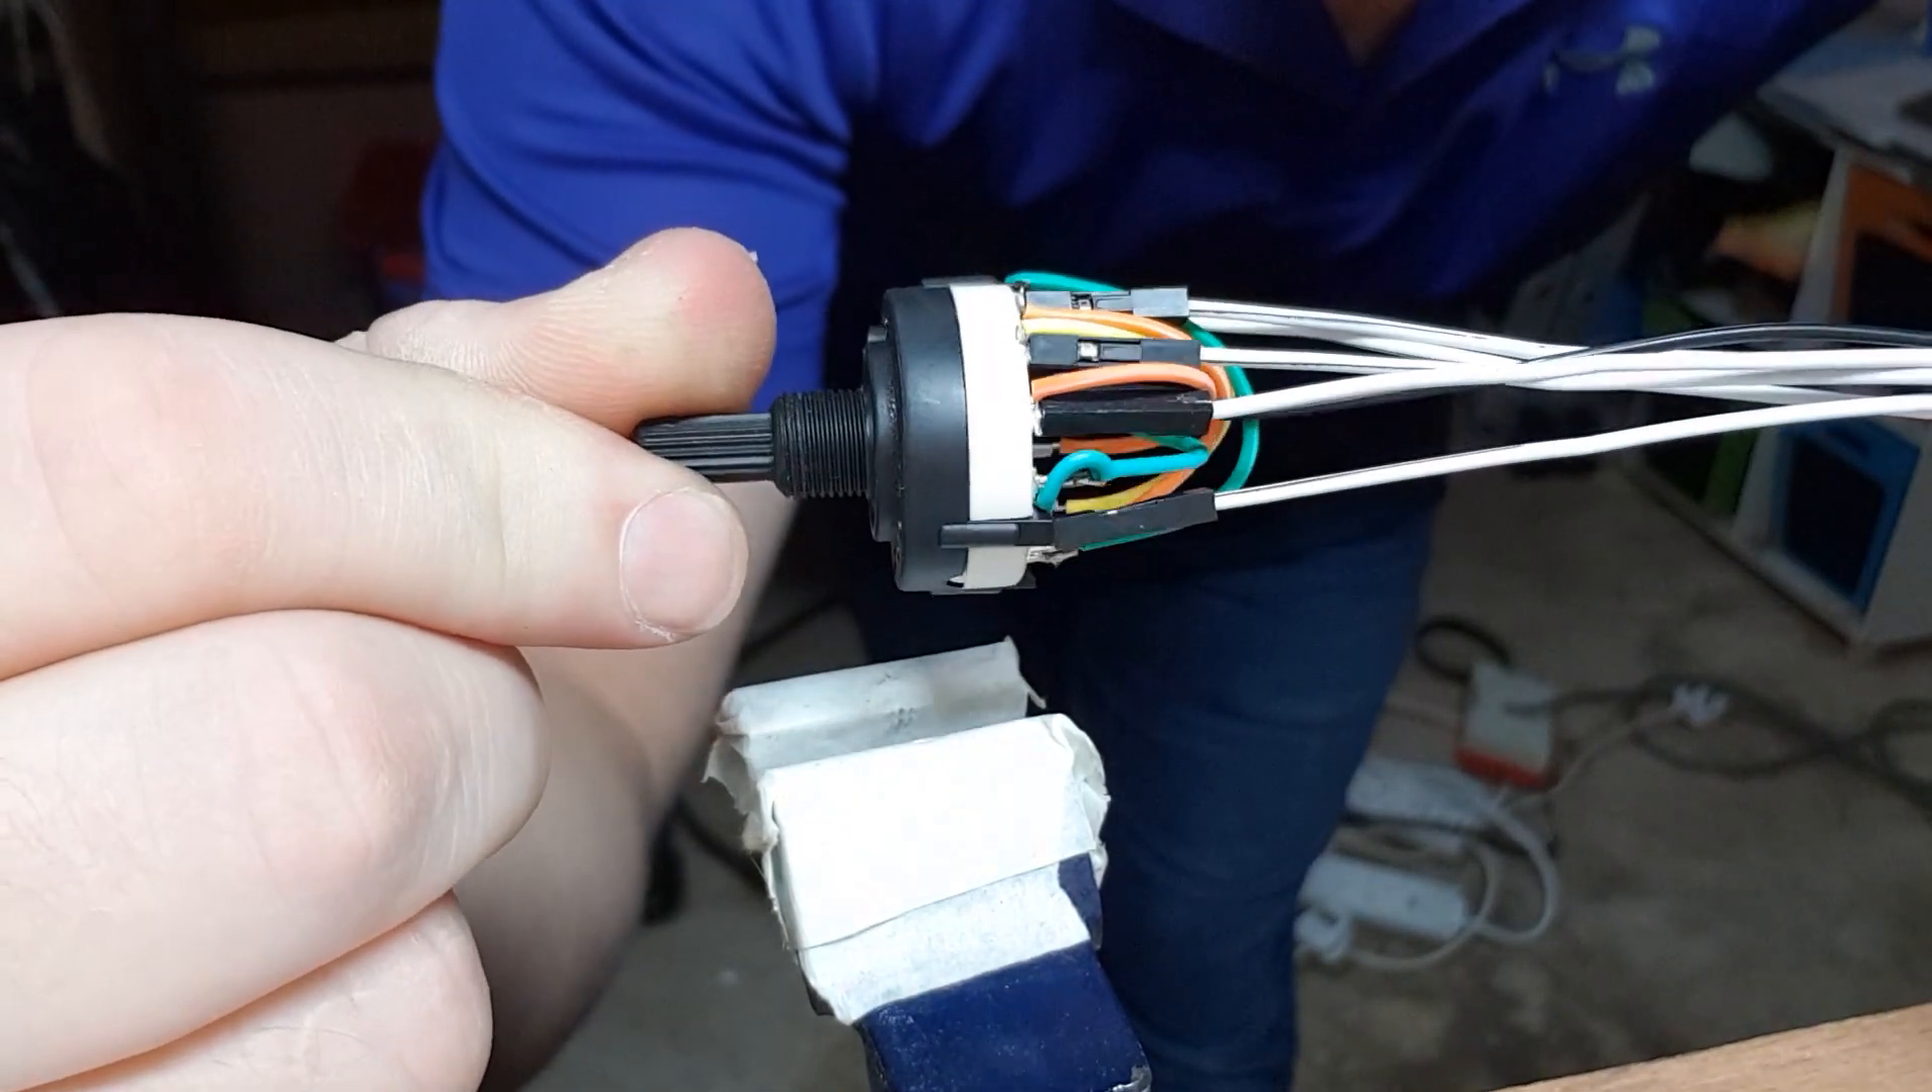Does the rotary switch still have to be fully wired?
No.